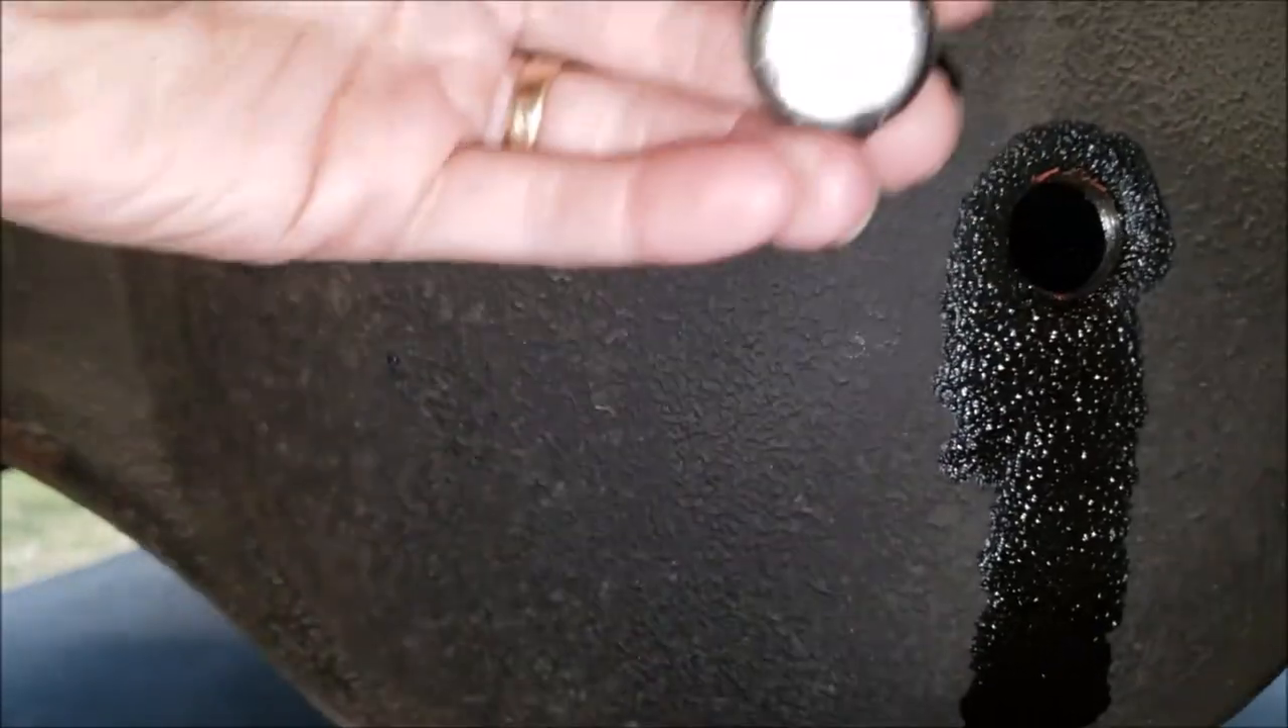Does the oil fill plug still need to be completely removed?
No.